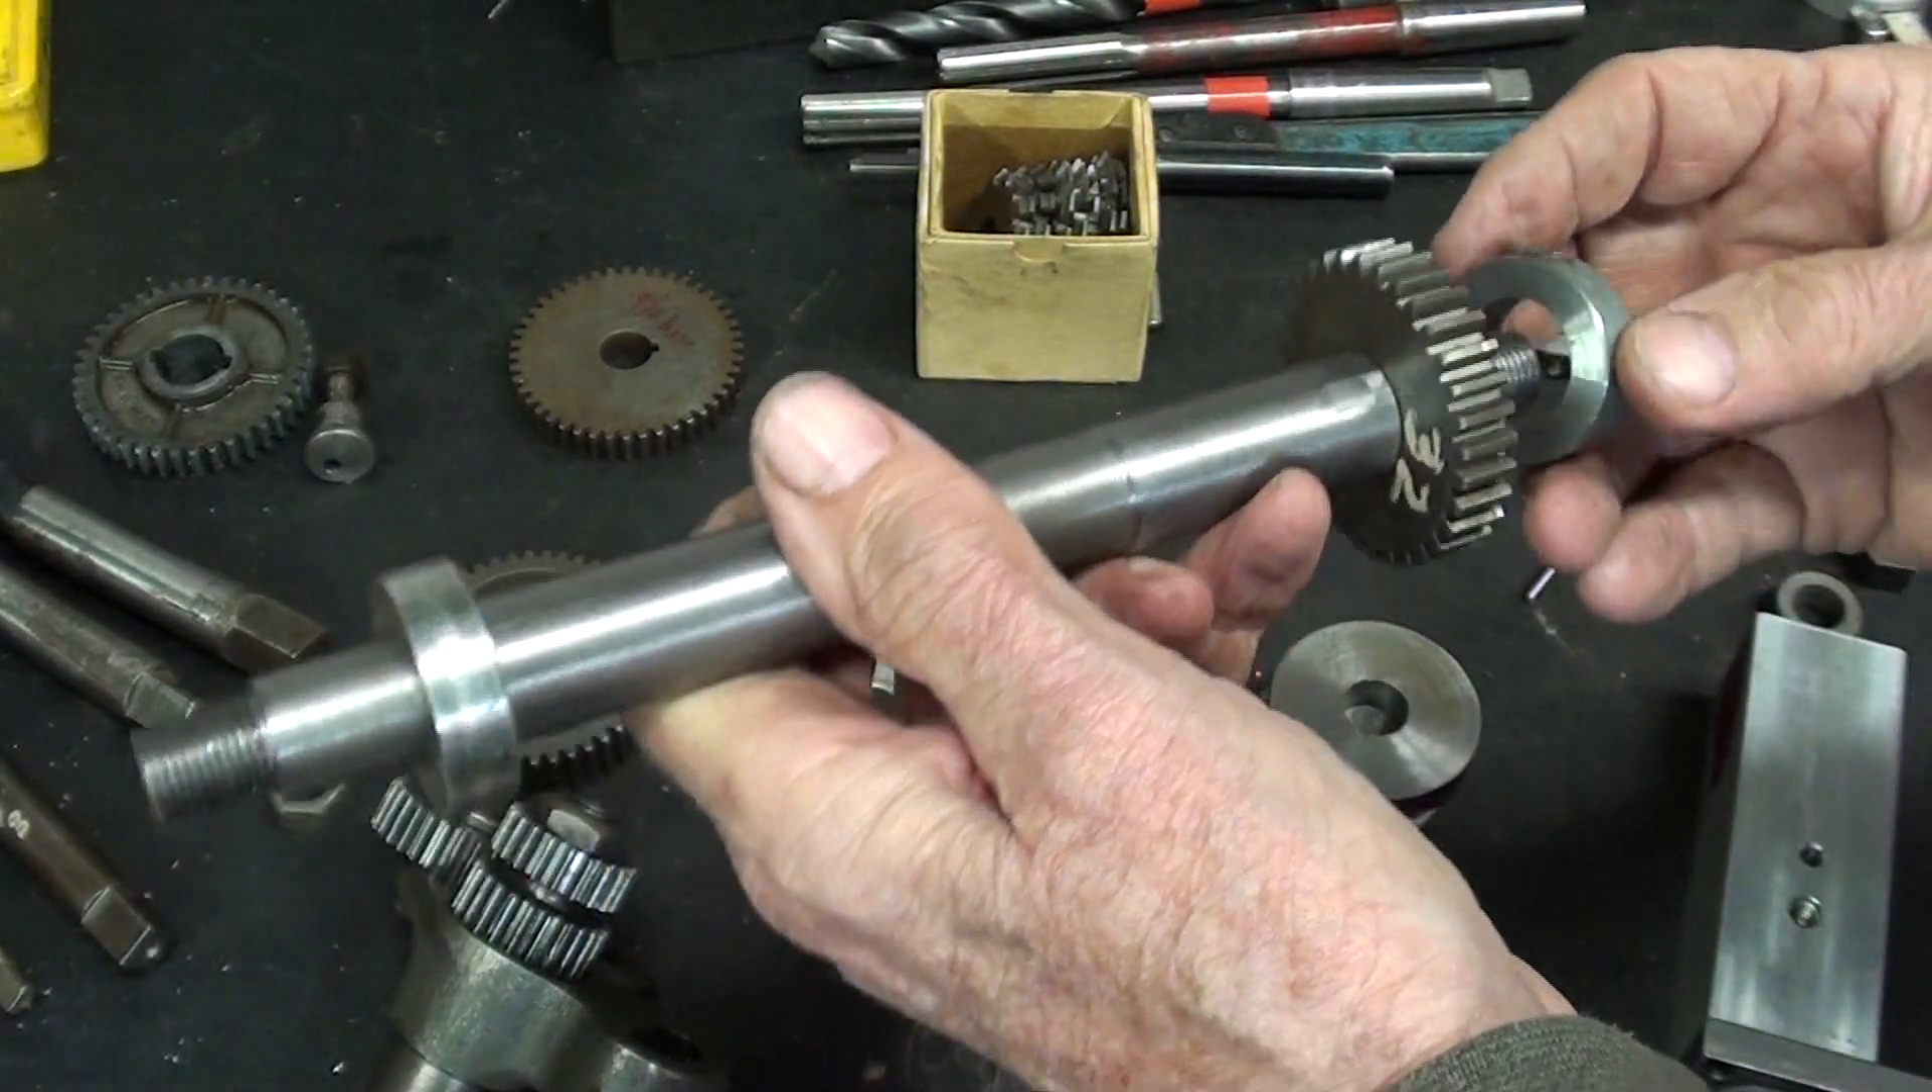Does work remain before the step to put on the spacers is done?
Yes.